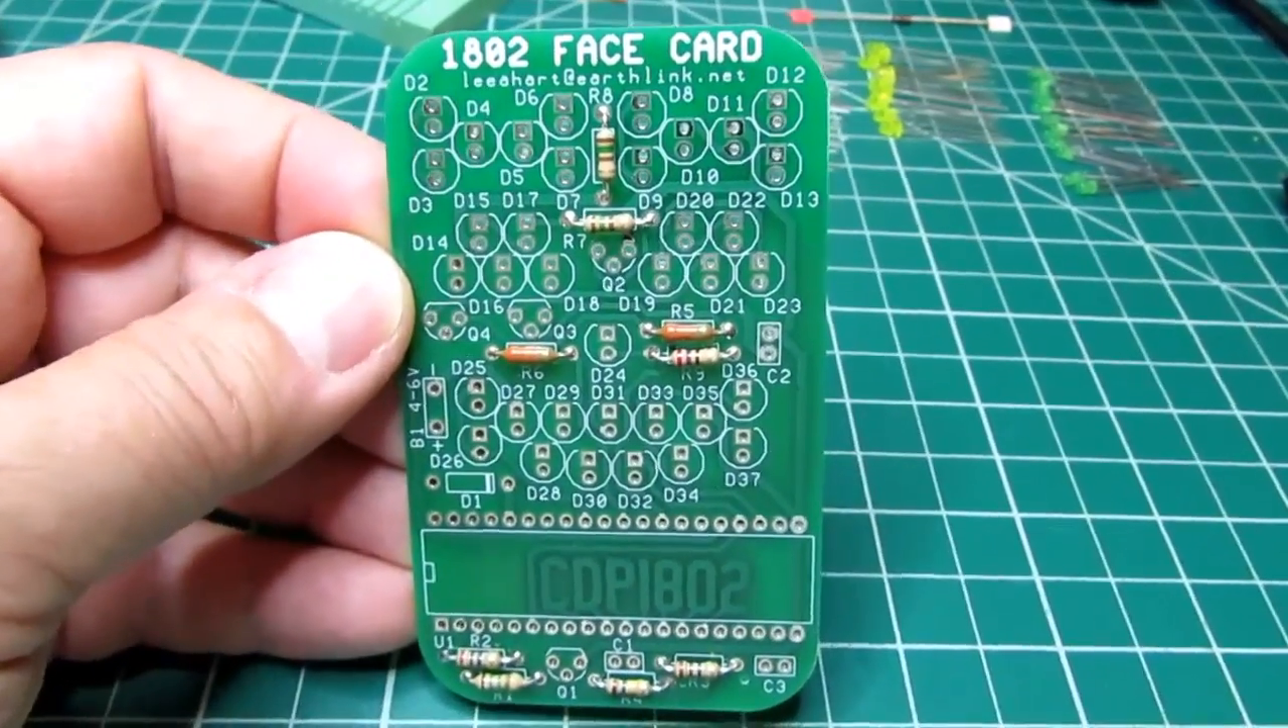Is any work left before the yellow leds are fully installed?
Yes.